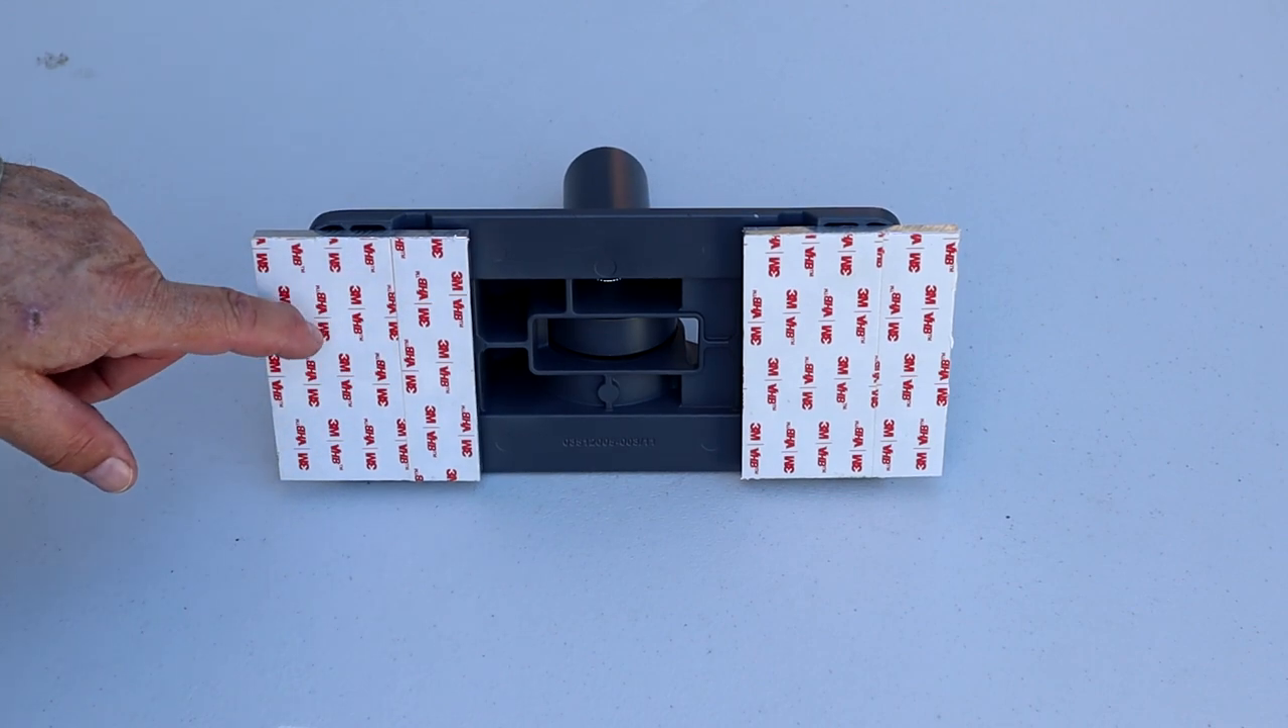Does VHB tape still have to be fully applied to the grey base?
No.